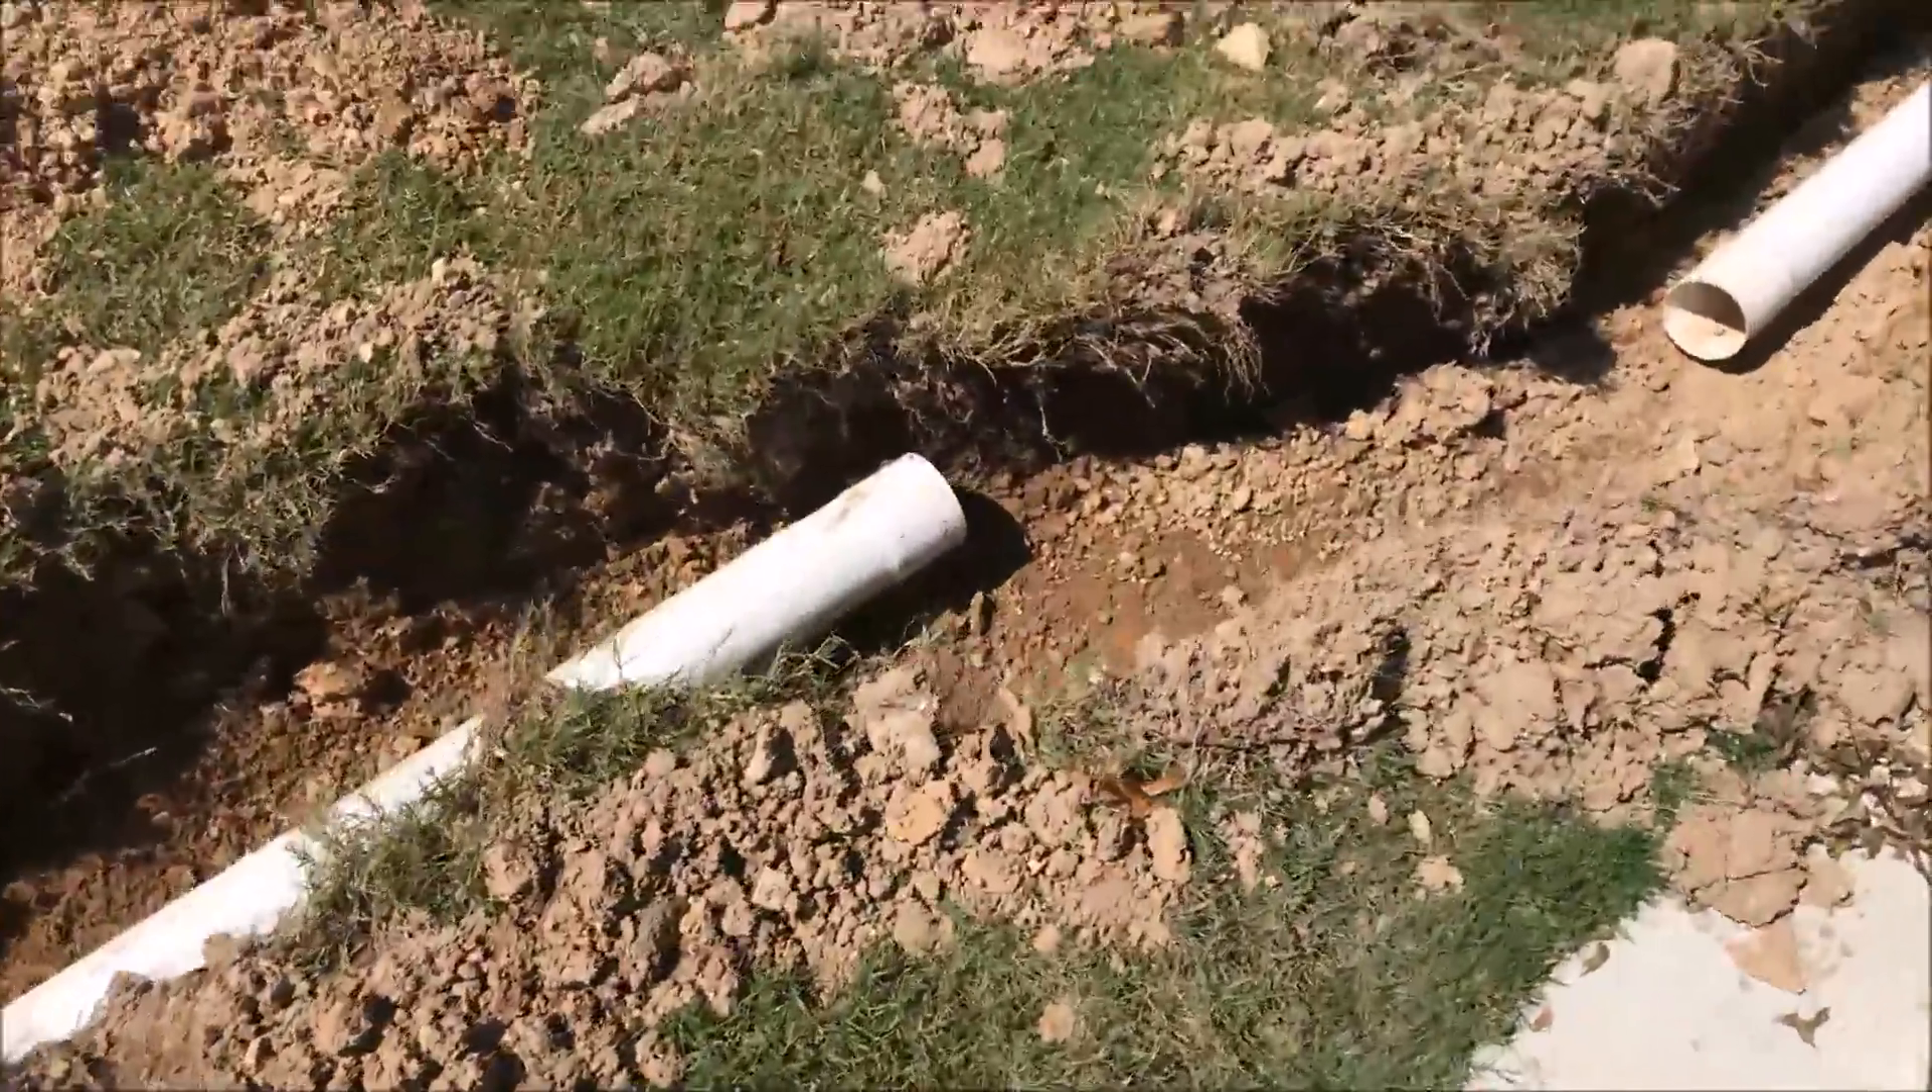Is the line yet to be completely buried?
Yes.